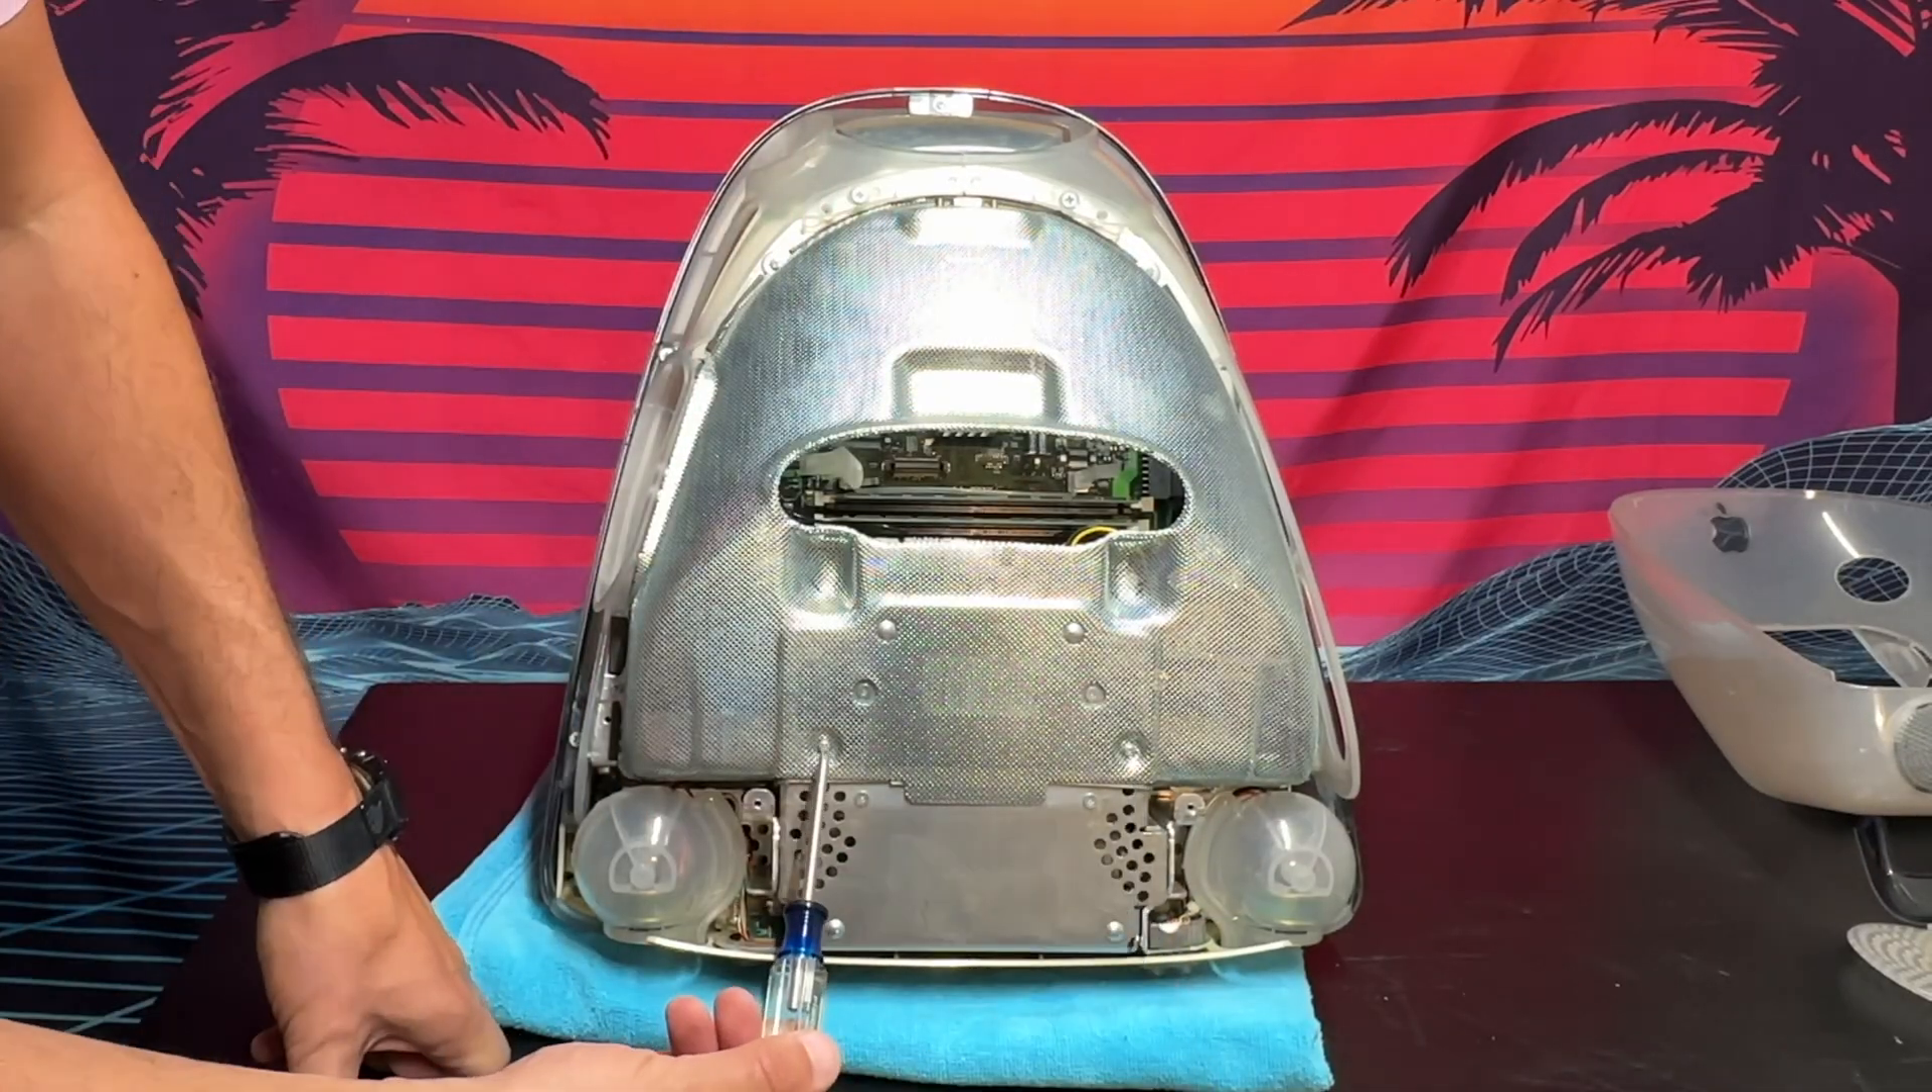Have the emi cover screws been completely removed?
No.